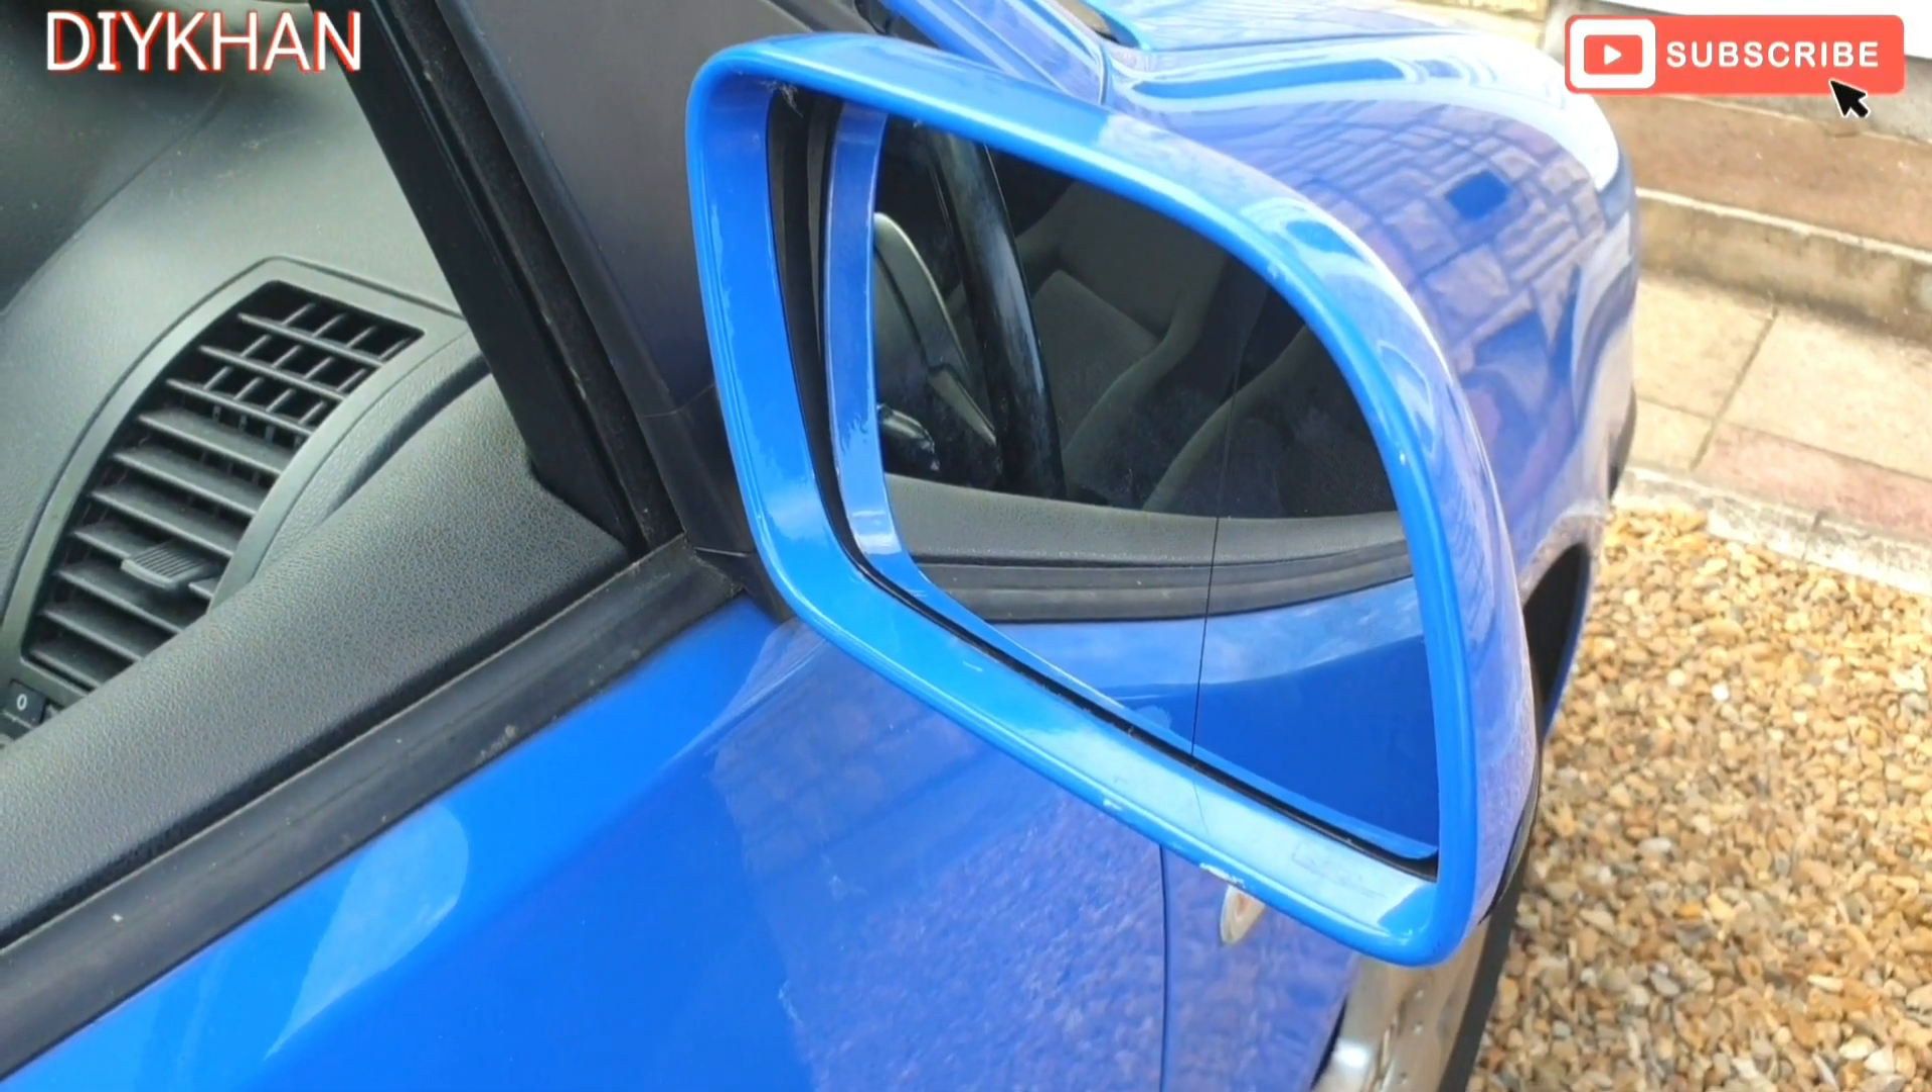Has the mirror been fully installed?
Yes.